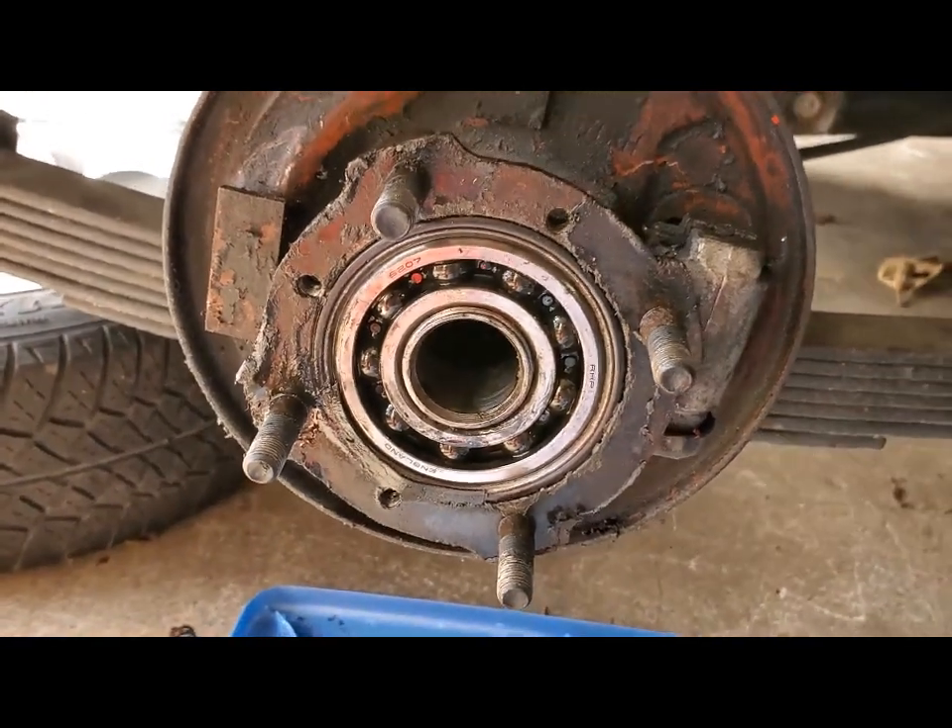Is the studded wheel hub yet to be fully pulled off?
Yes.